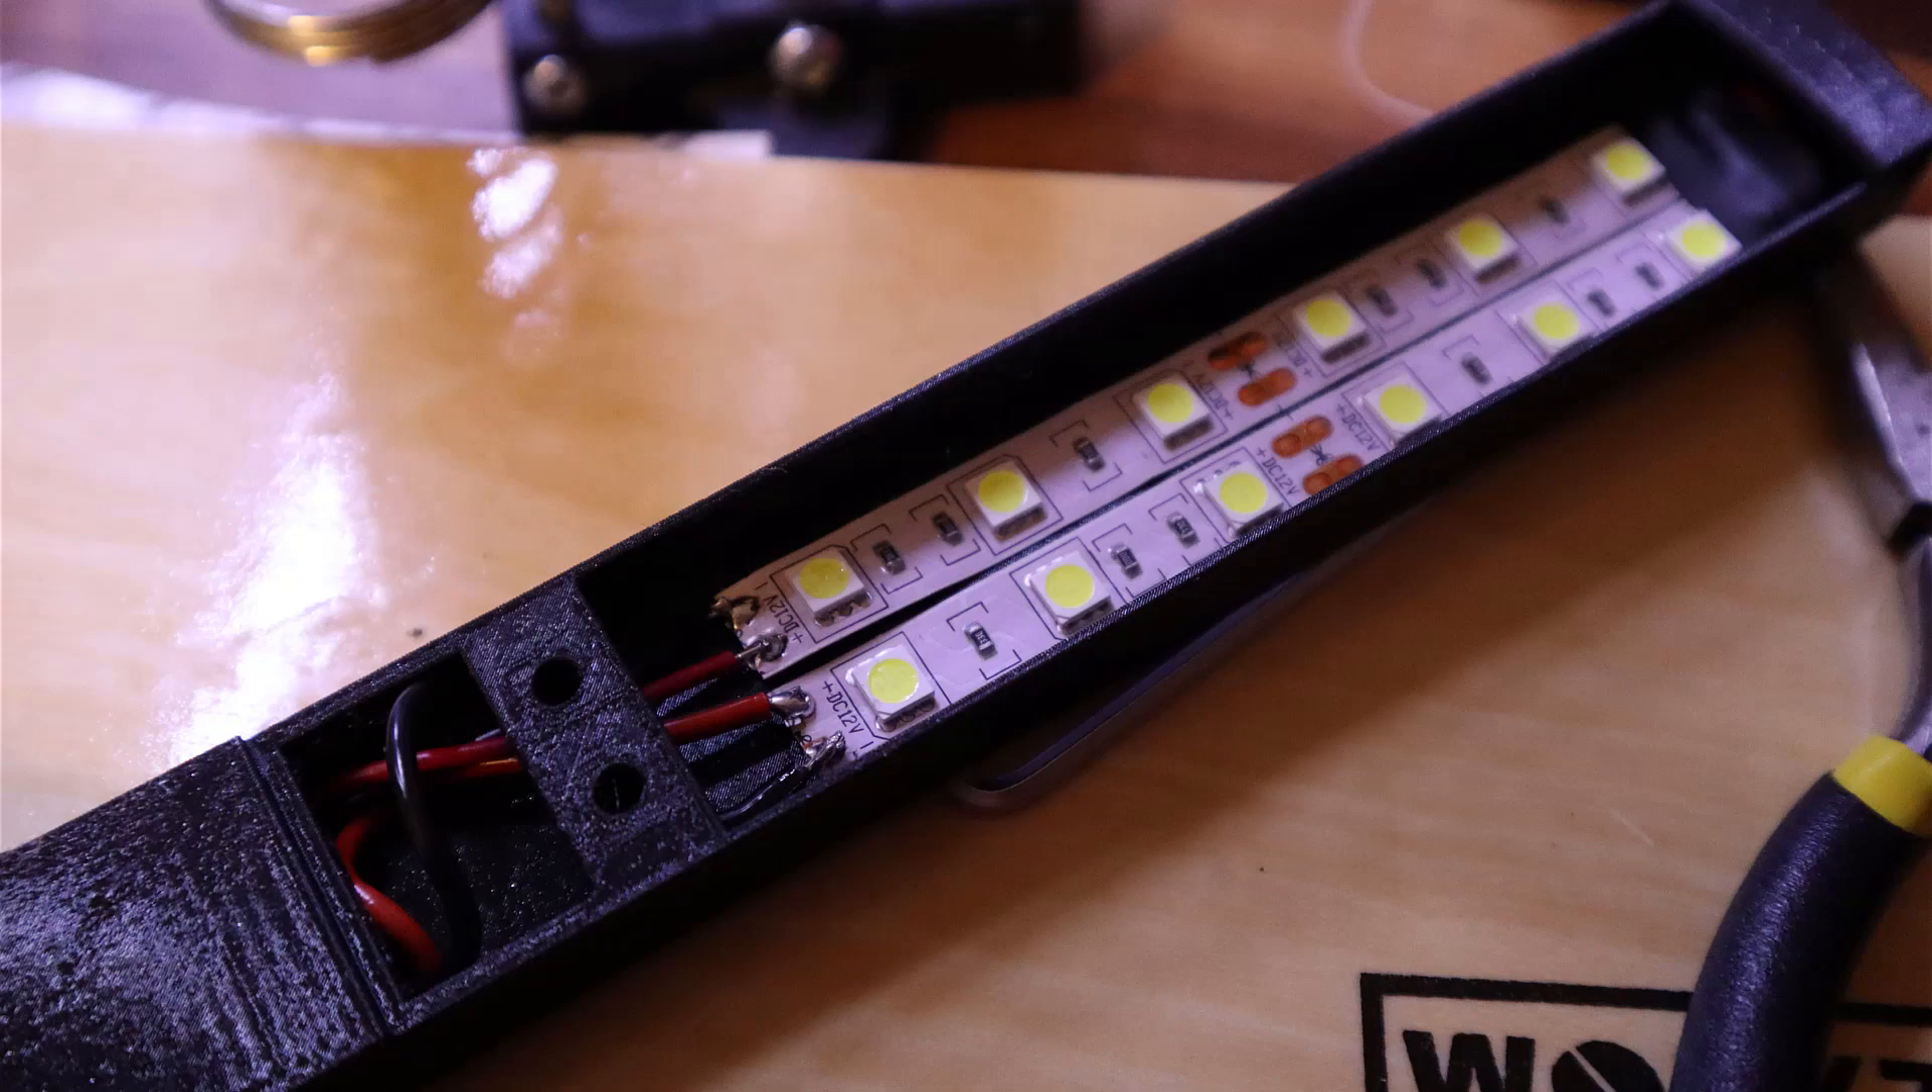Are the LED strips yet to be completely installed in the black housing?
No.